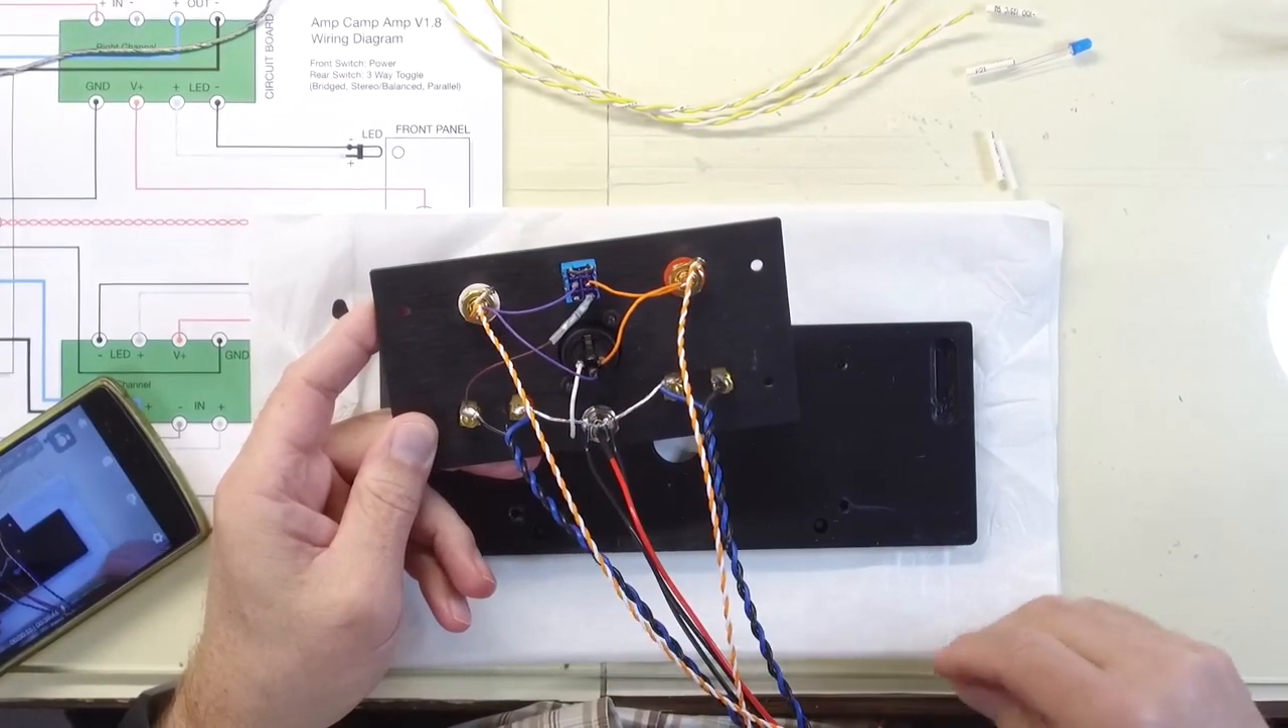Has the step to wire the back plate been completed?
Yes.